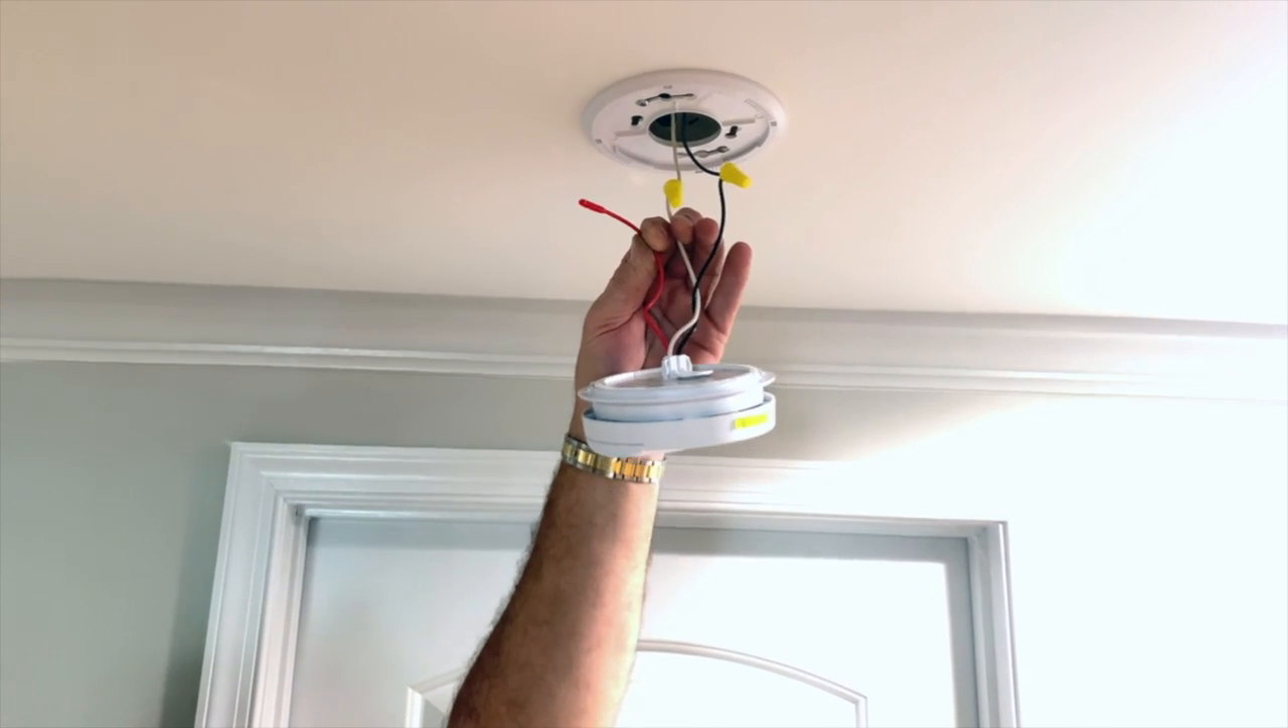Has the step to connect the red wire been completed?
No.